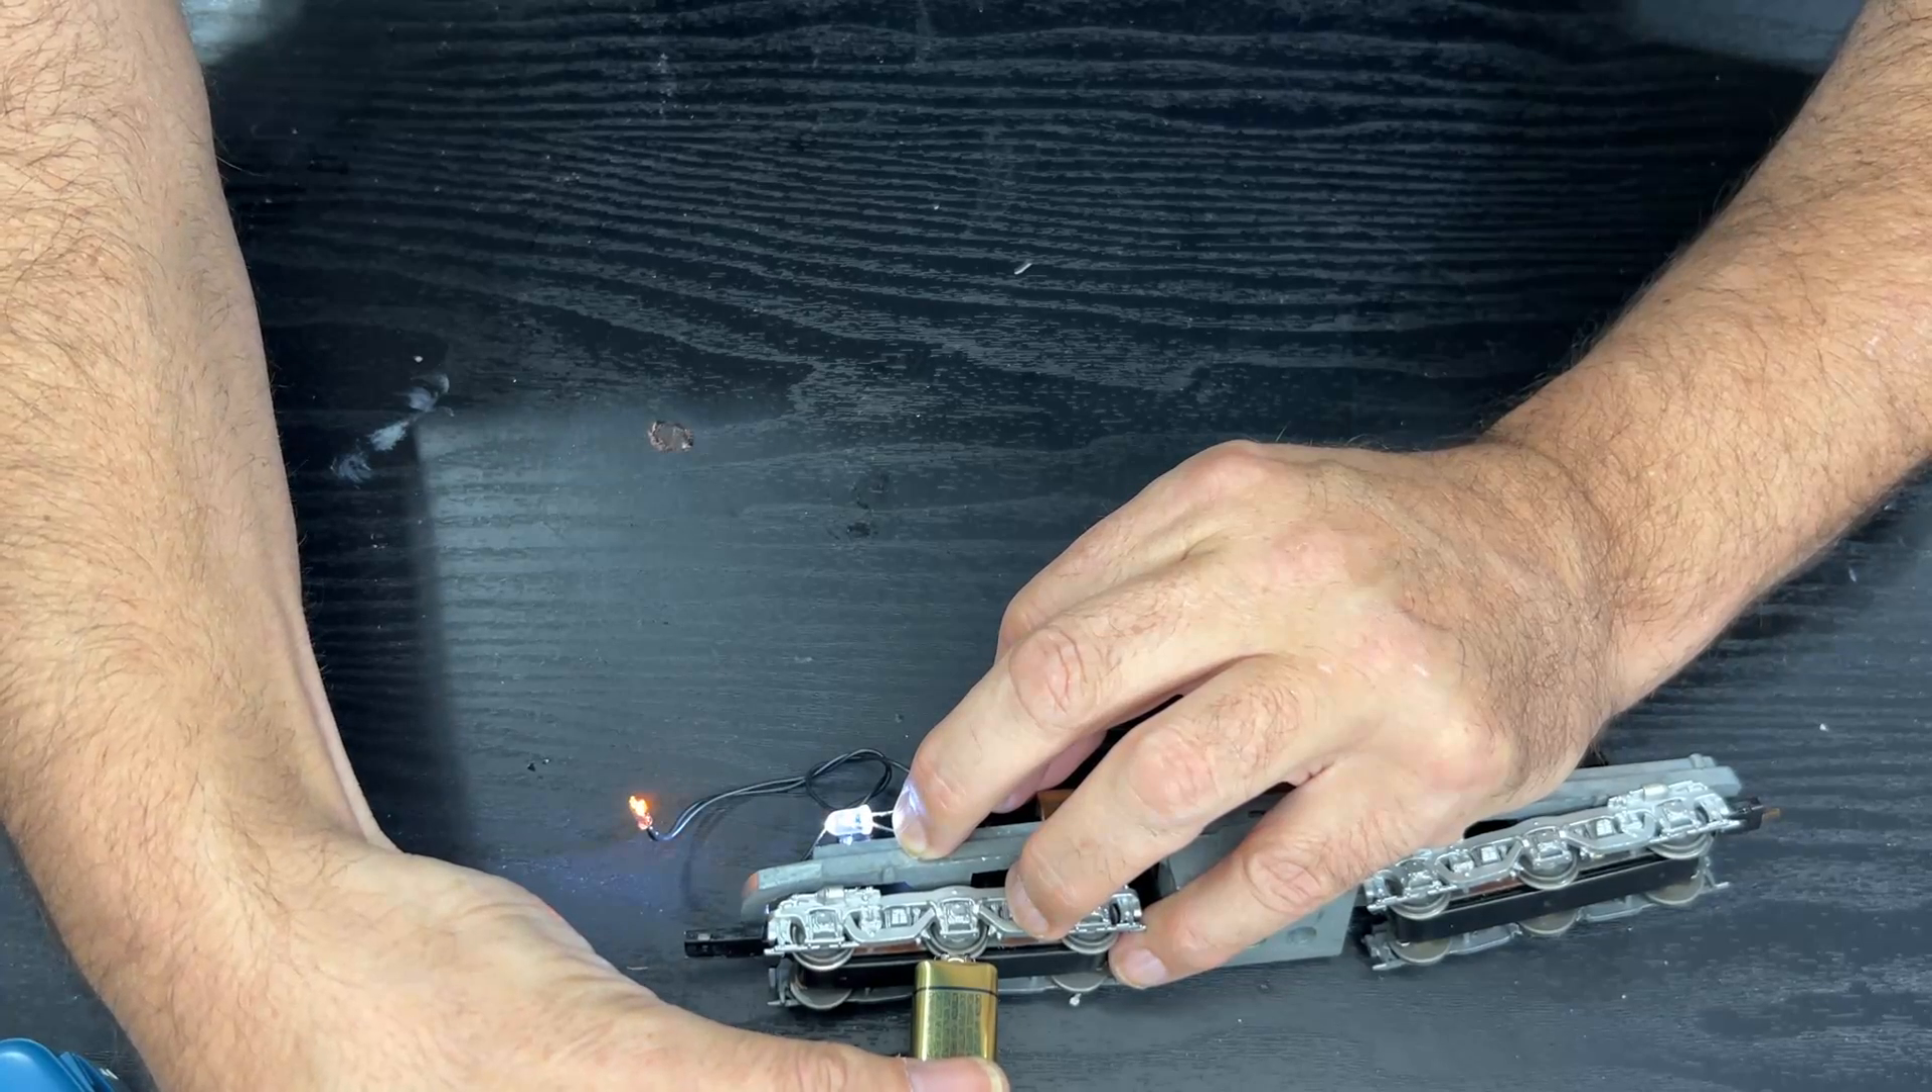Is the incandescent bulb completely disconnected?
No.